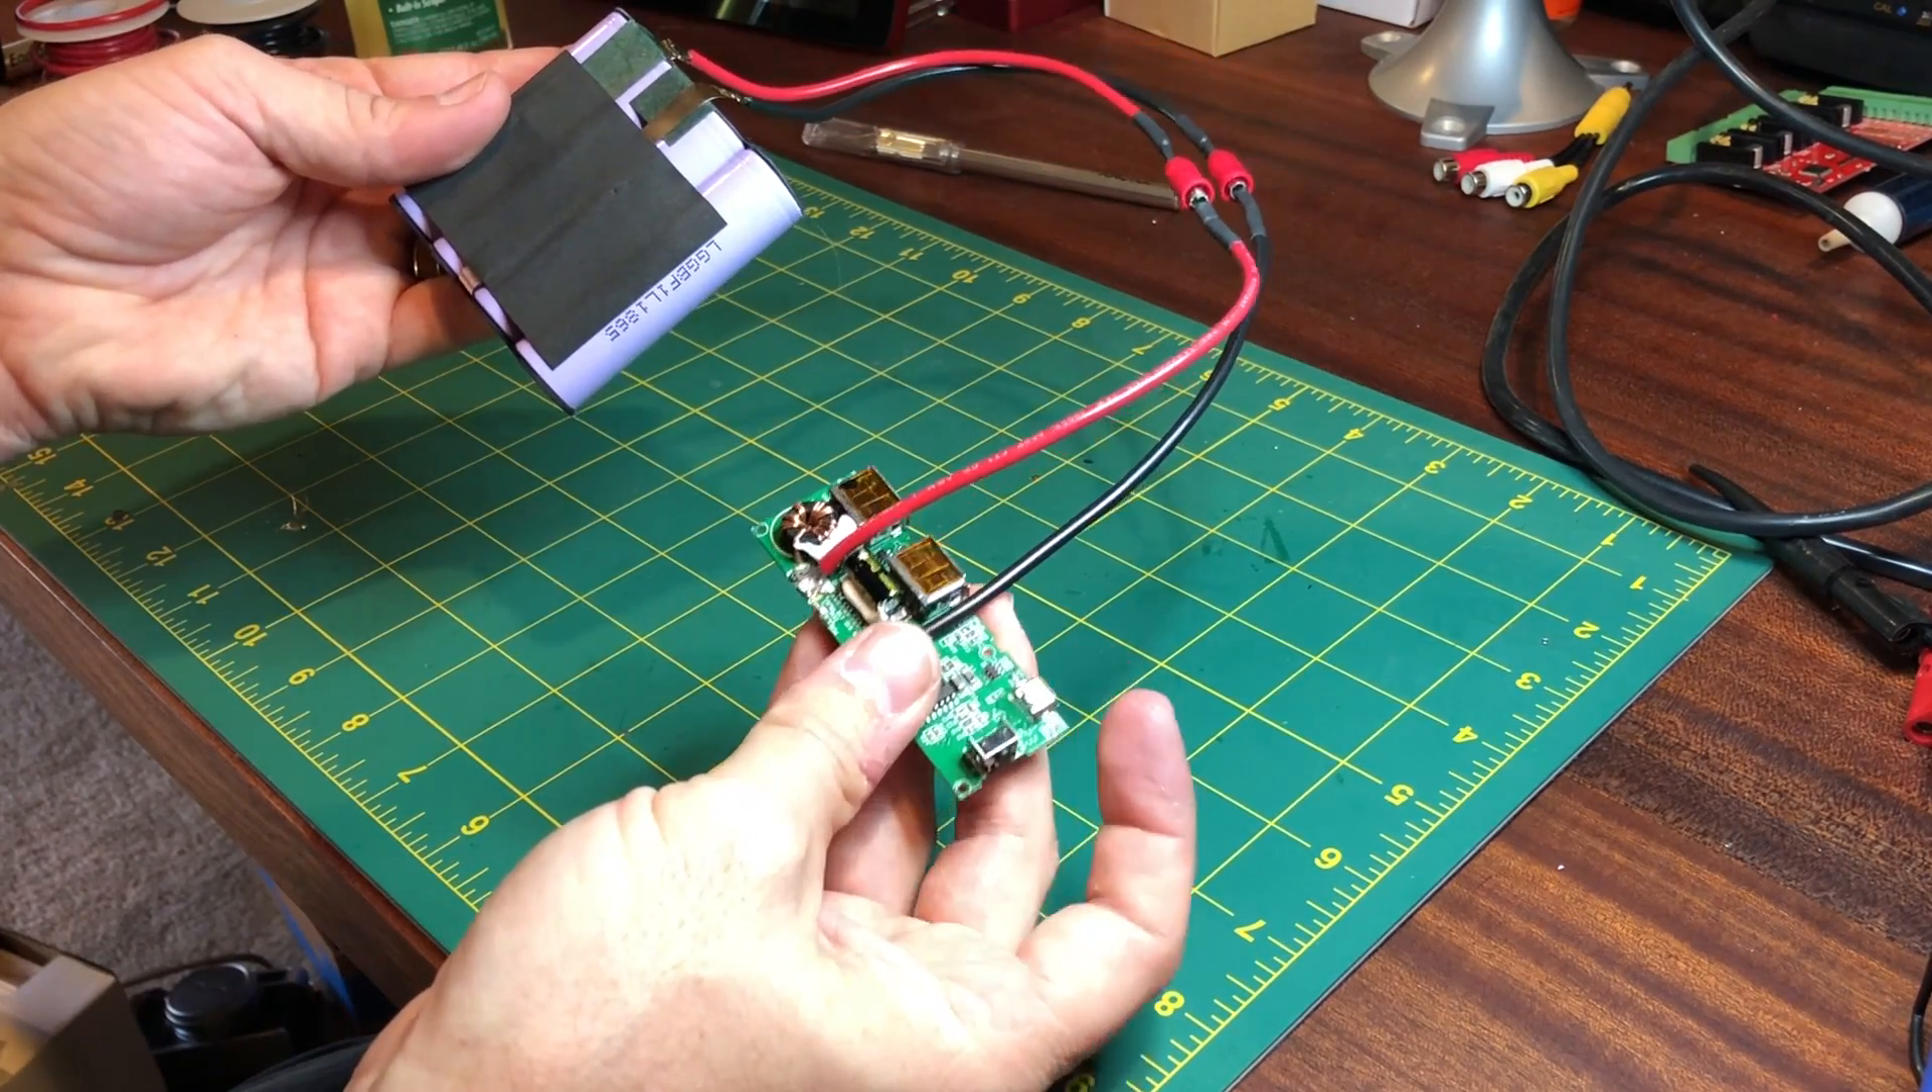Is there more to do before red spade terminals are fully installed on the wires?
No.